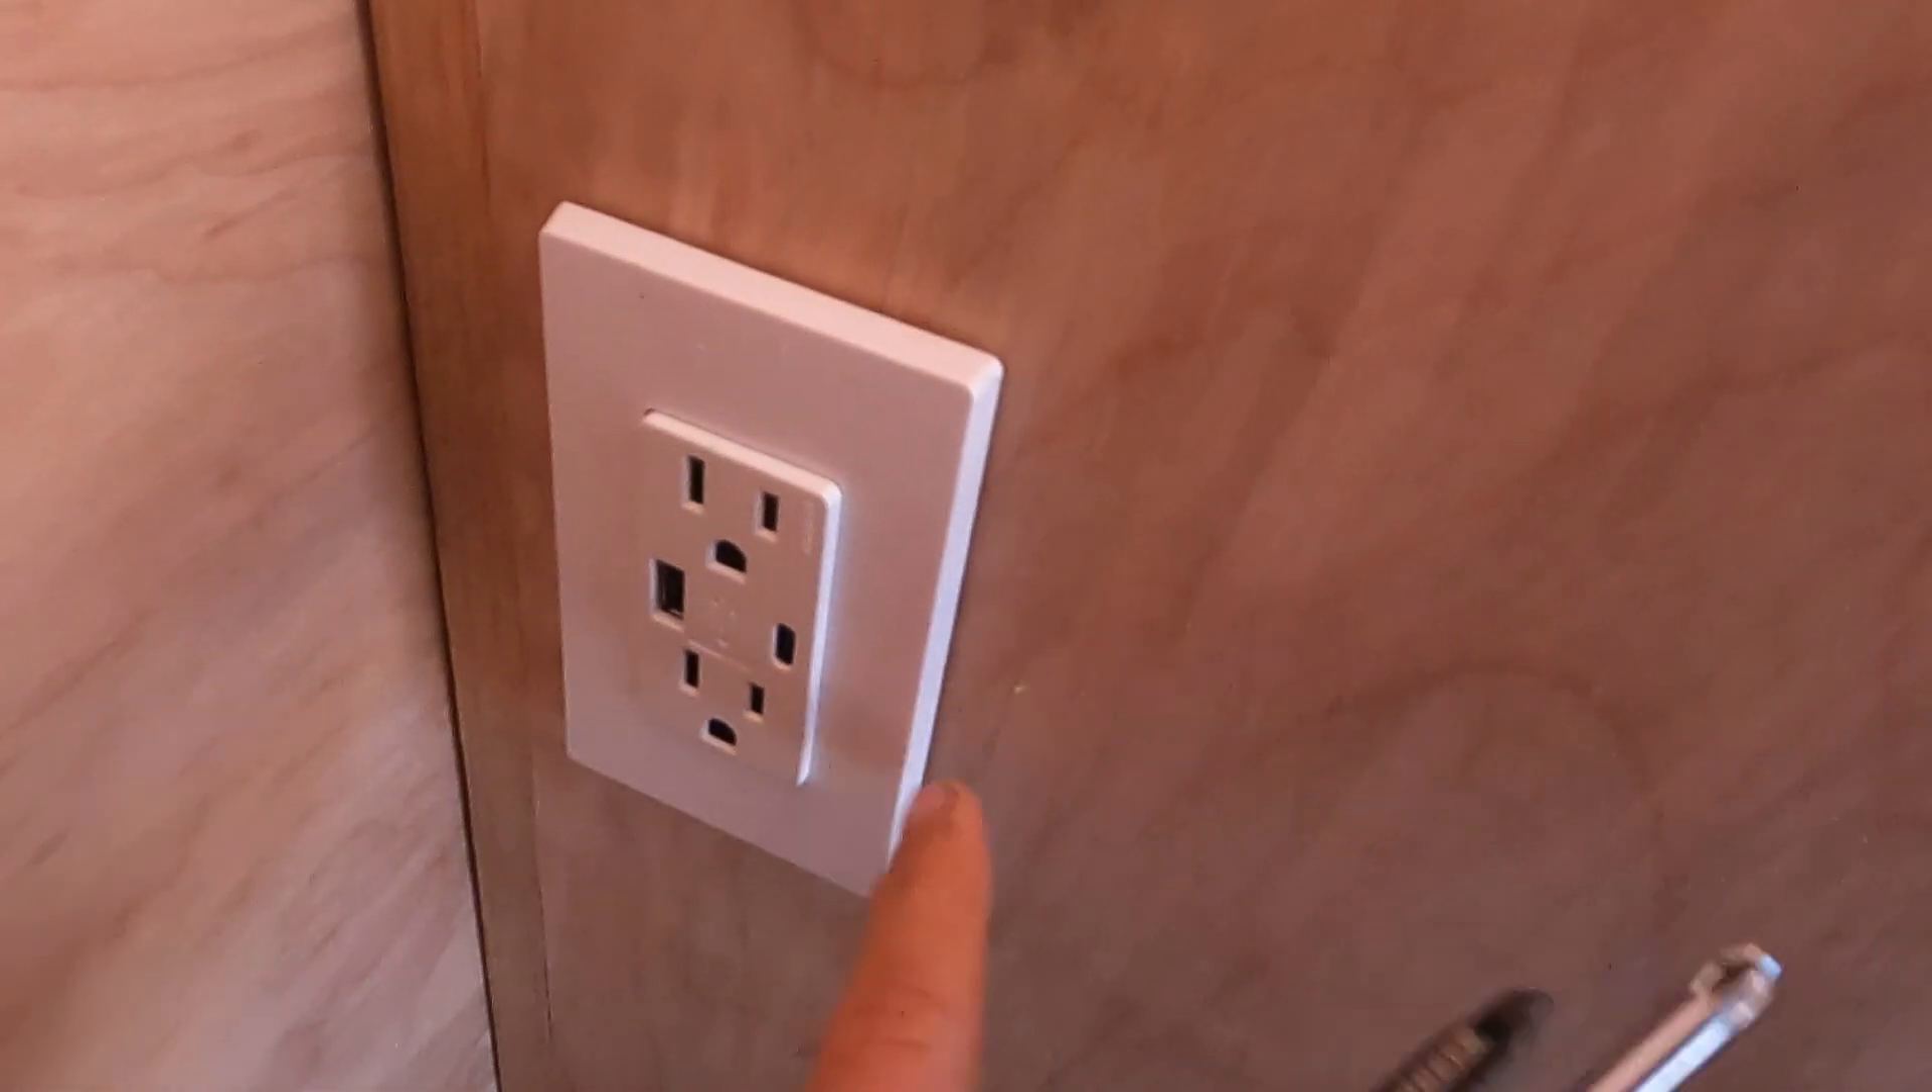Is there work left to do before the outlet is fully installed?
No.